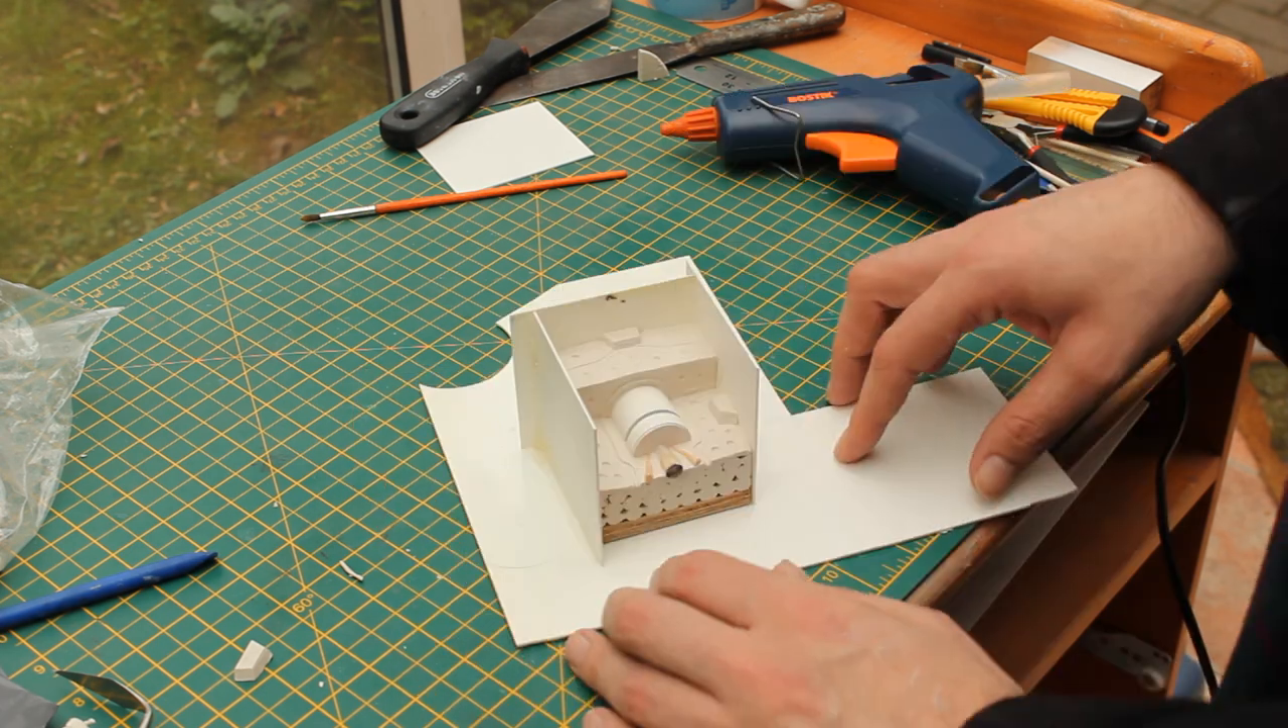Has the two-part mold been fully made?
No.